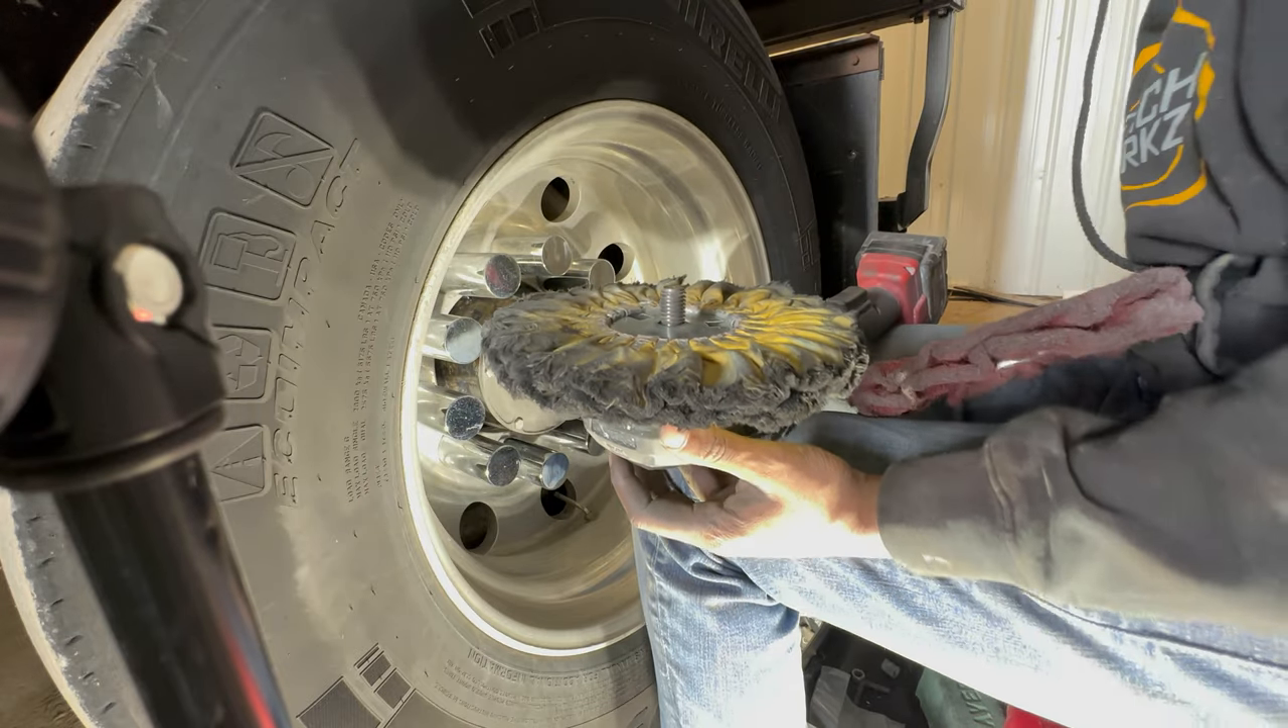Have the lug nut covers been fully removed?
No.